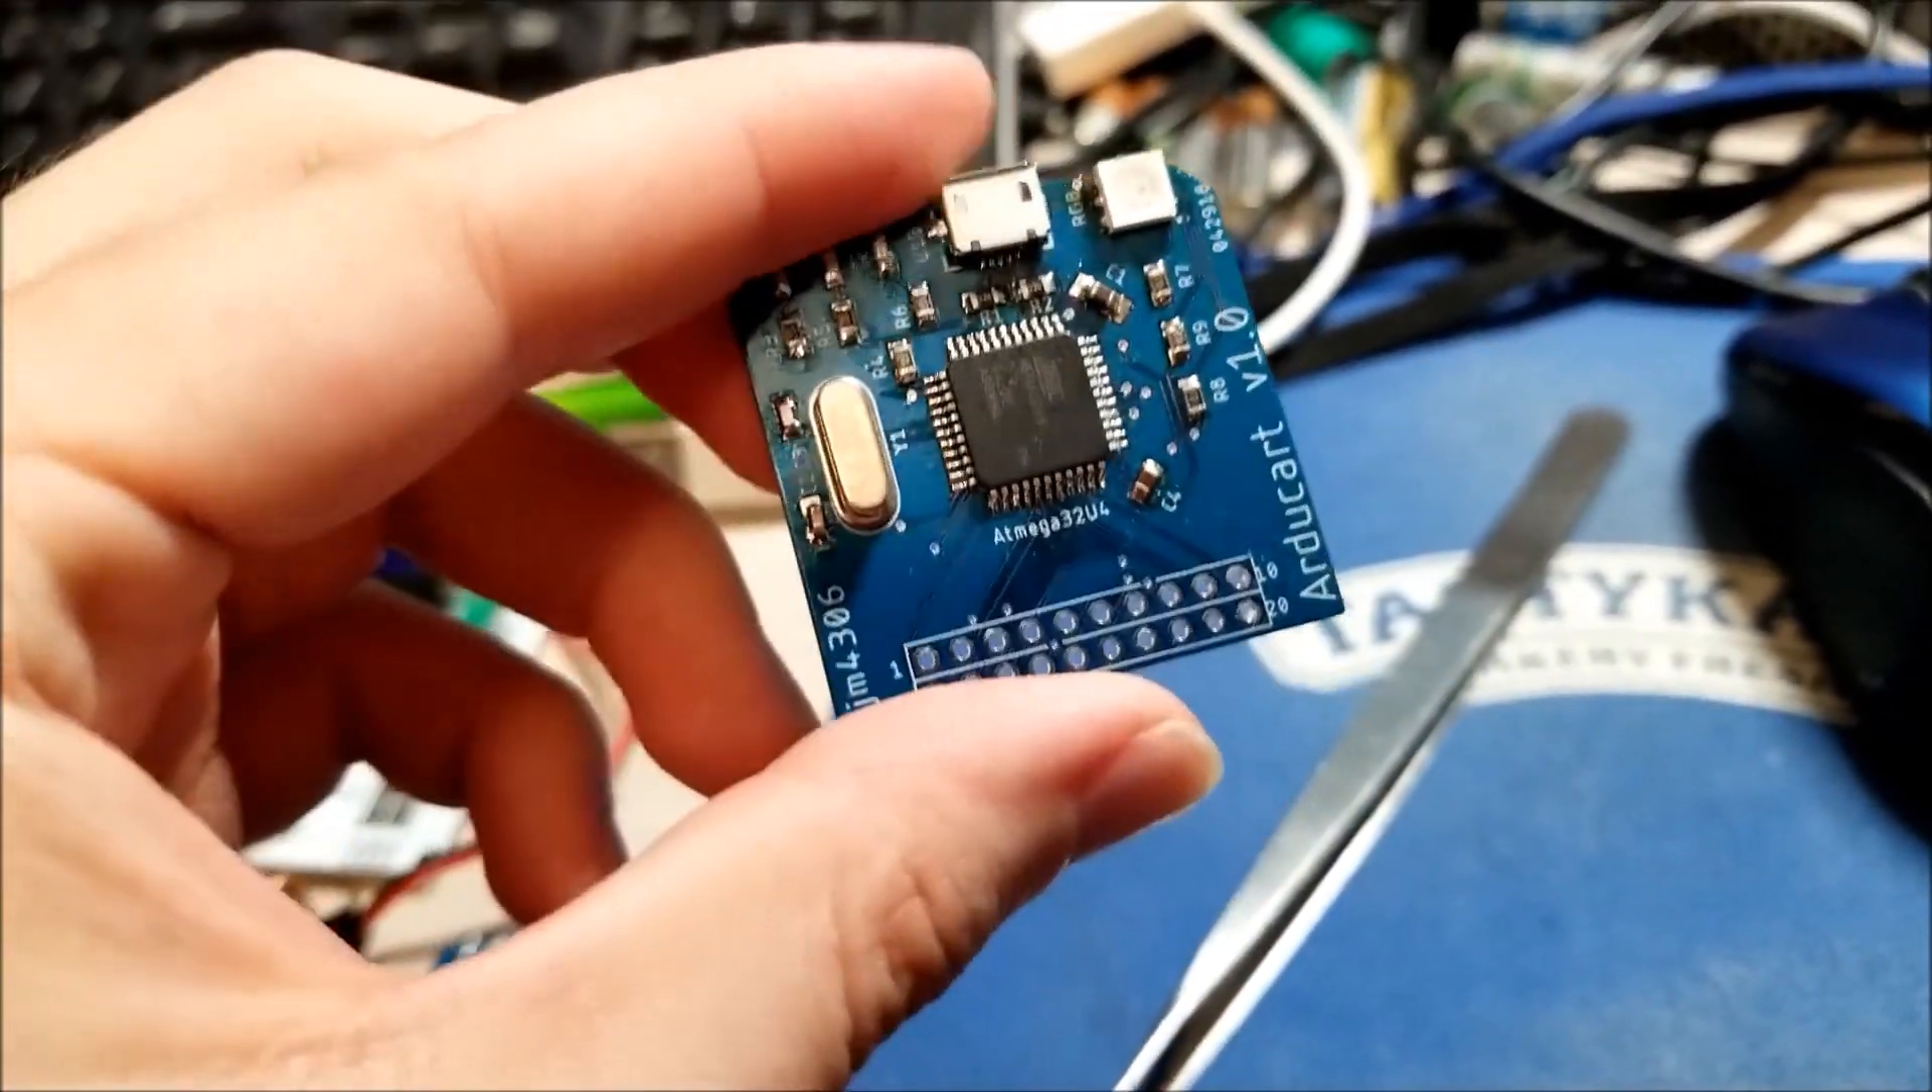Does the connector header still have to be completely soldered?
Yes.